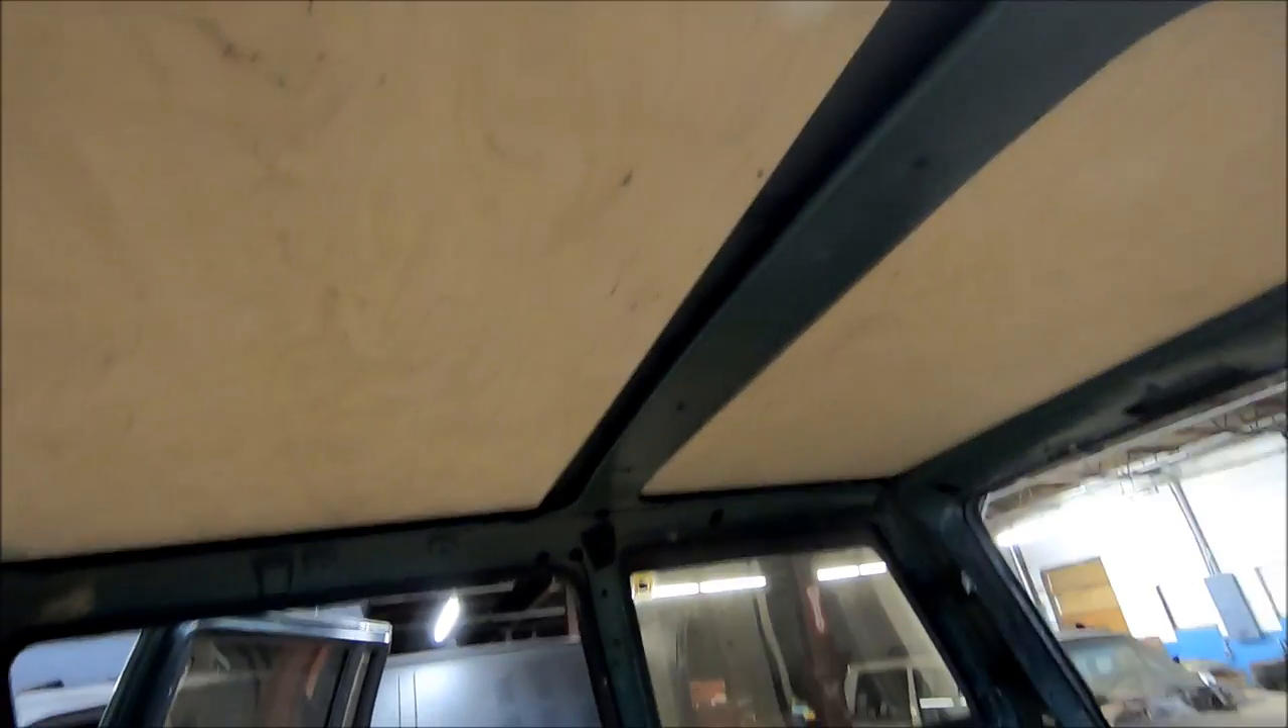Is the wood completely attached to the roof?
Yes.